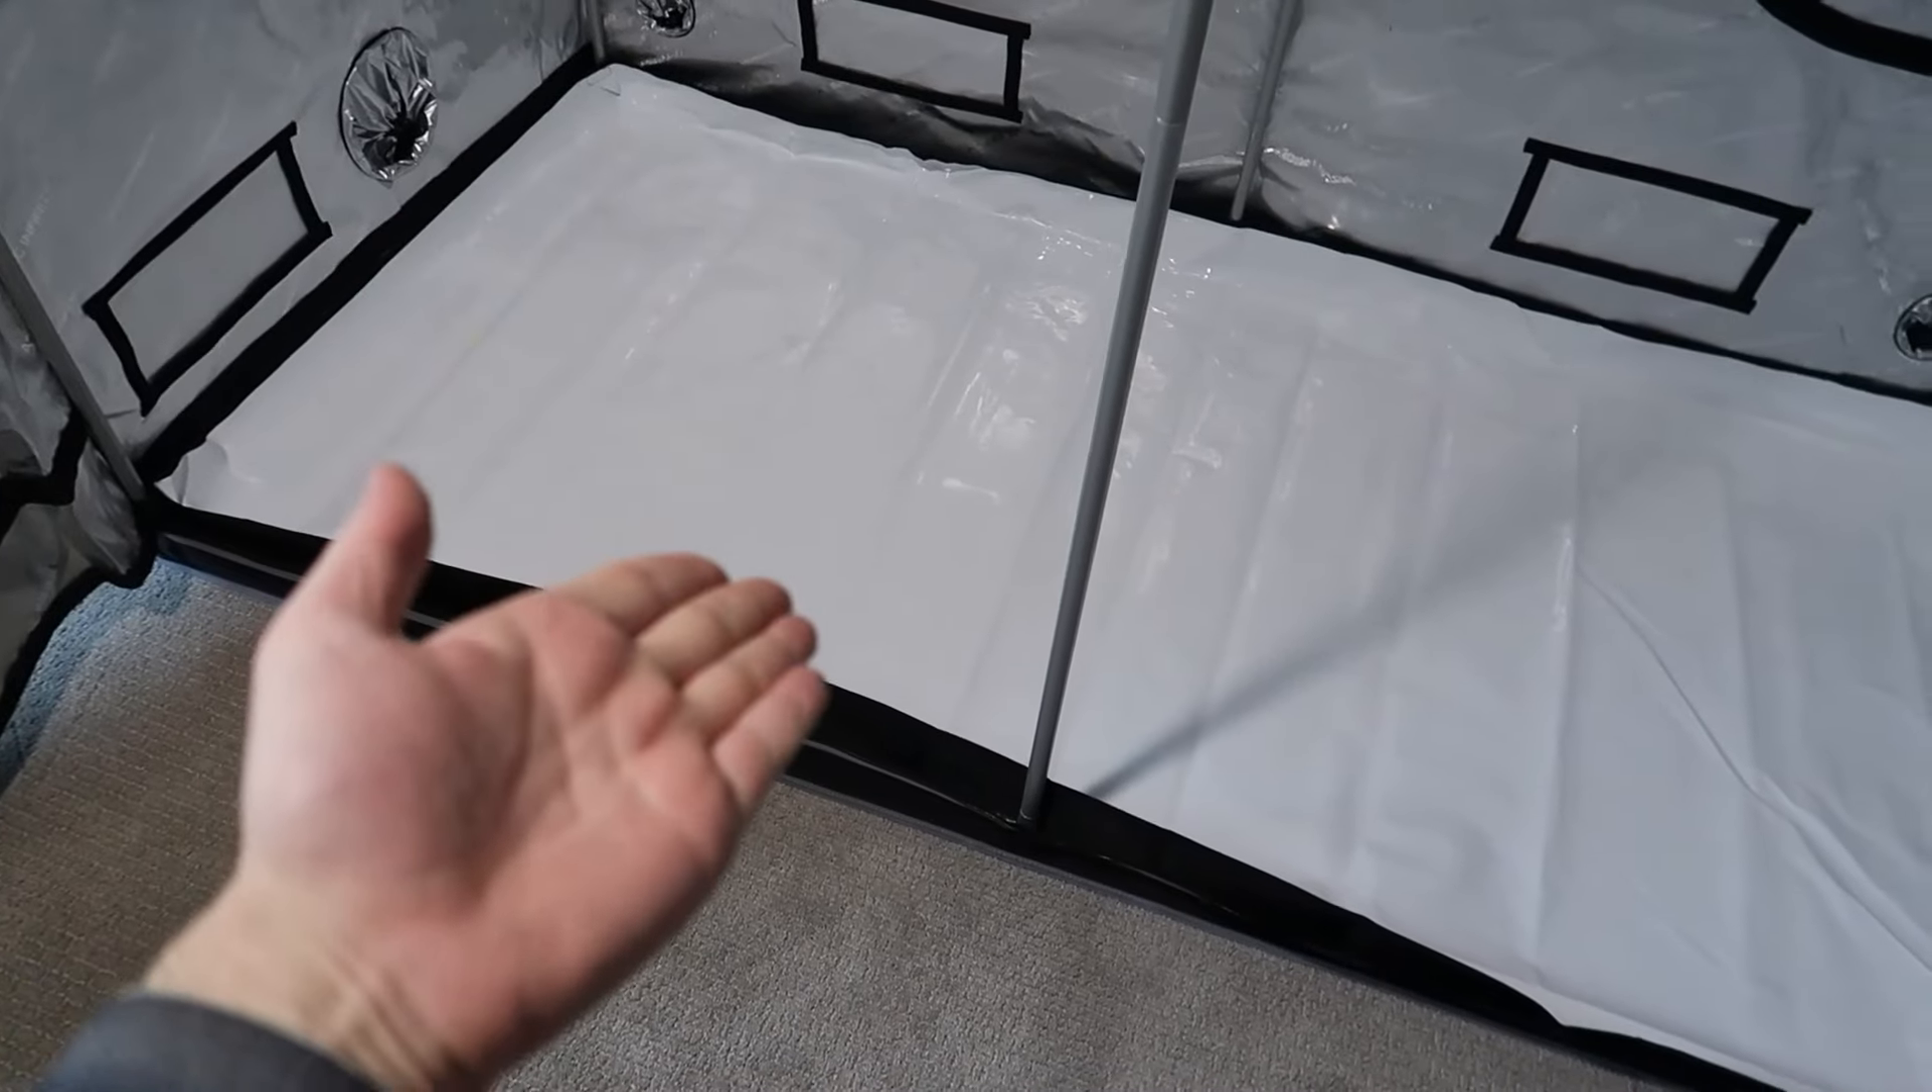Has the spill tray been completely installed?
Yes.